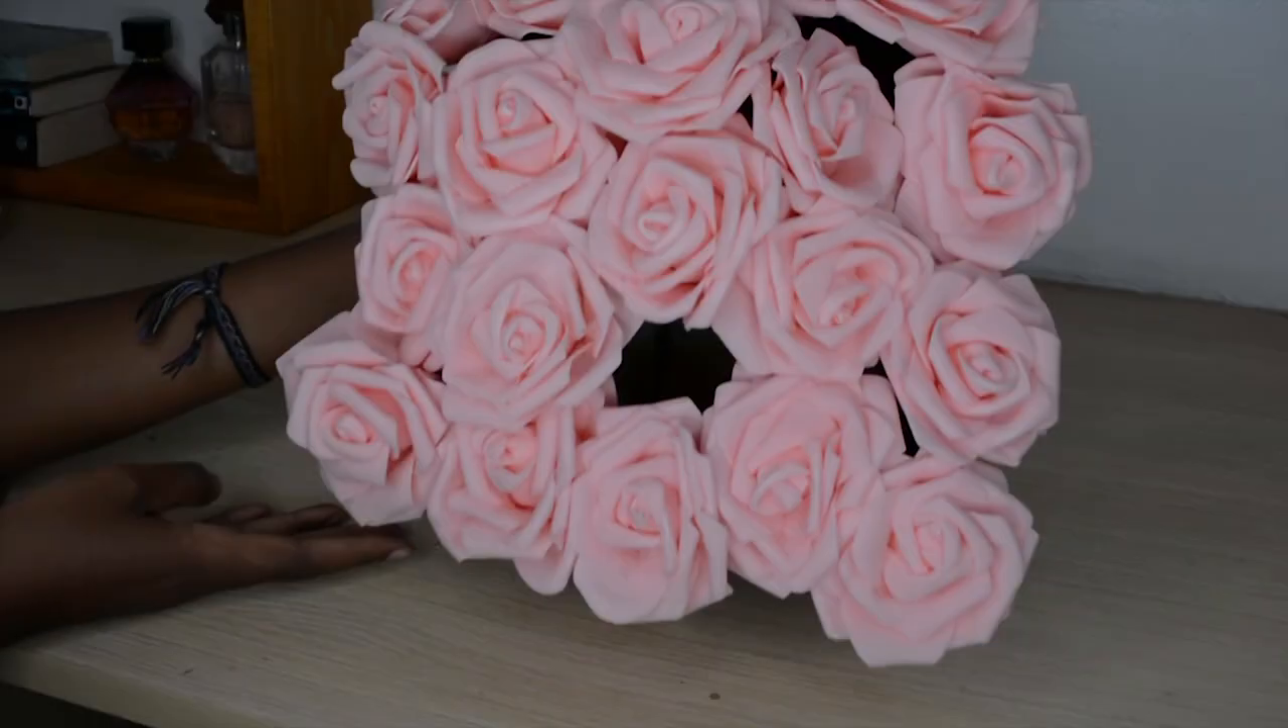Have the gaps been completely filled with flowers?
No.